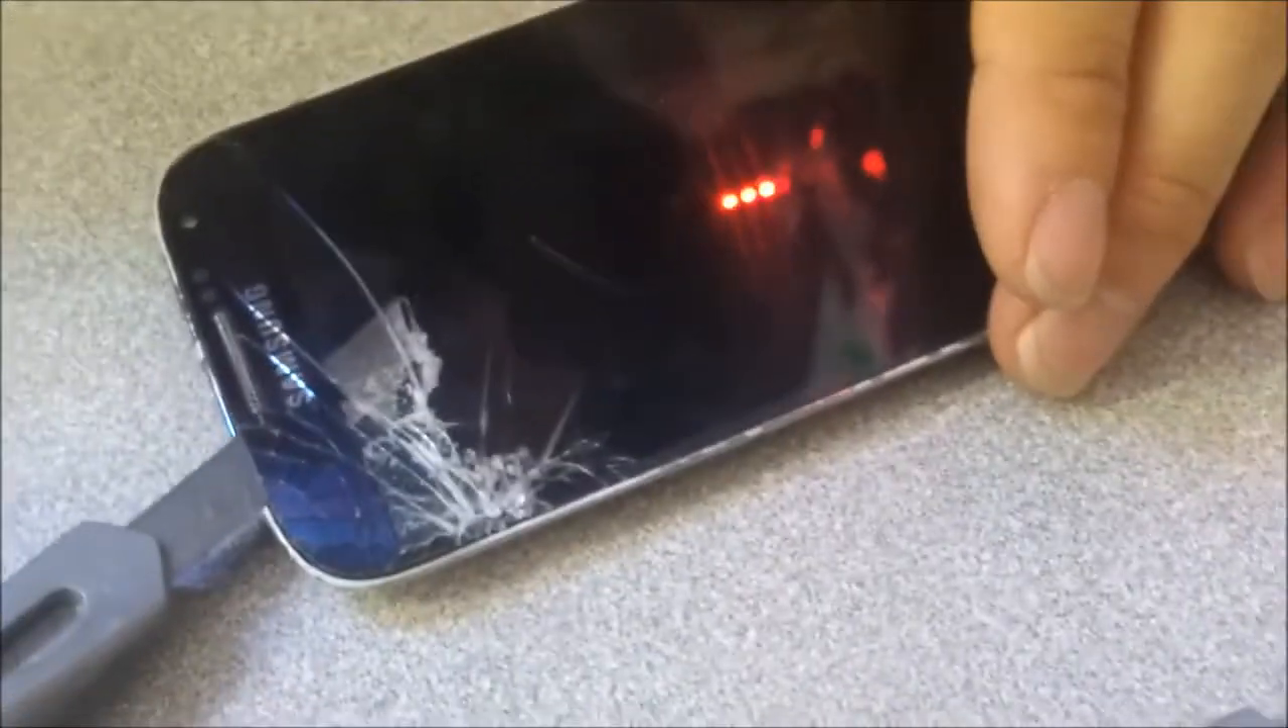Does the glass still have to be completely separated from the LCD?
Yes.